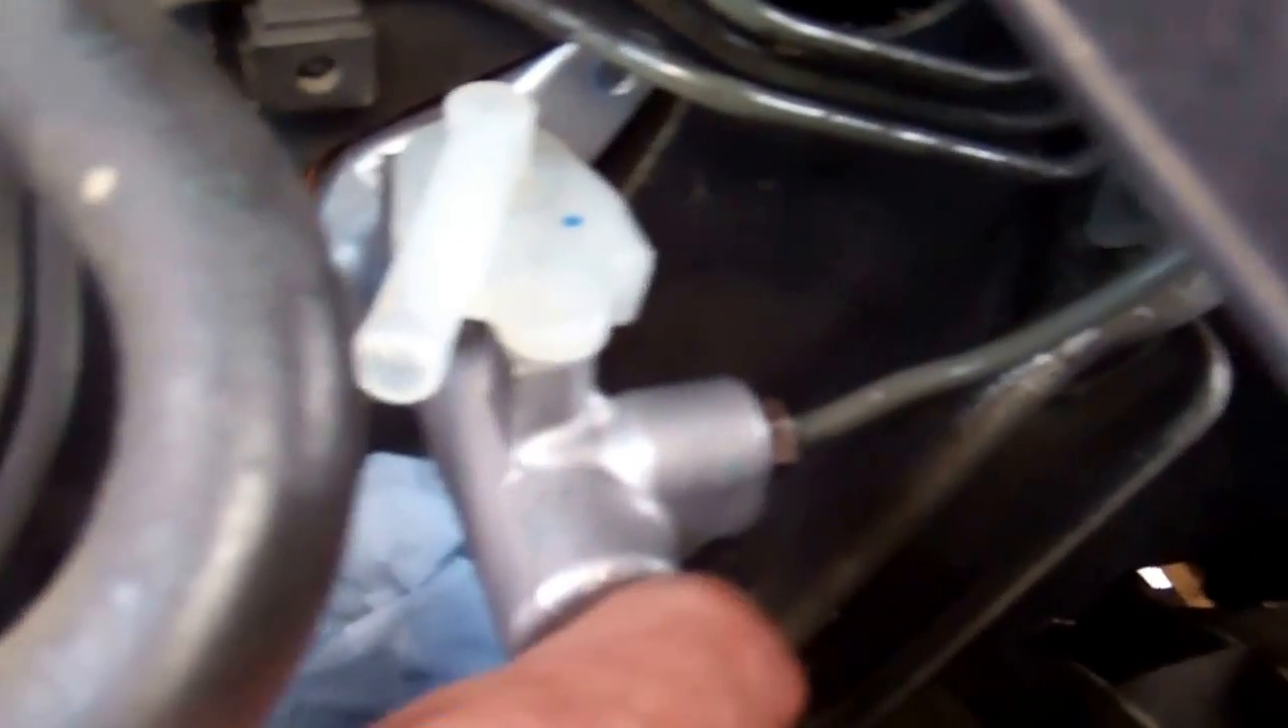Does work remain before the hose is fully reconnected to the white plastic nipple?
Yes.